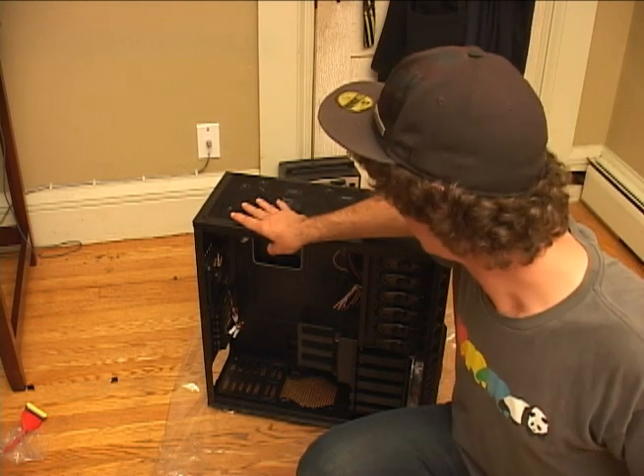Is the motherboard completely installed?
No.